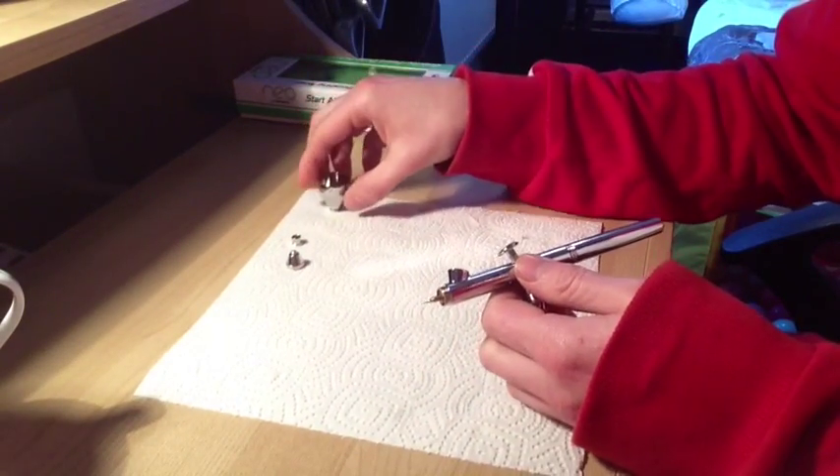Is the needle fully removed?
No.